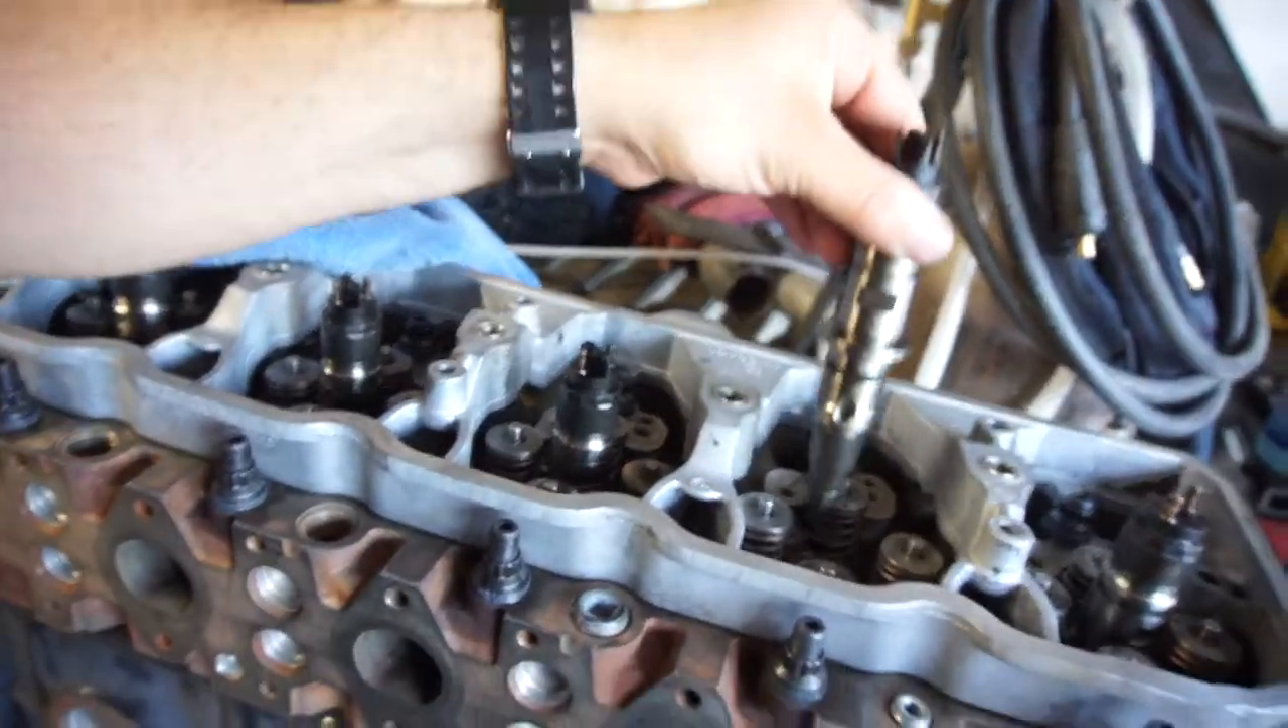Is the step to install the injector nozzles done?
No.